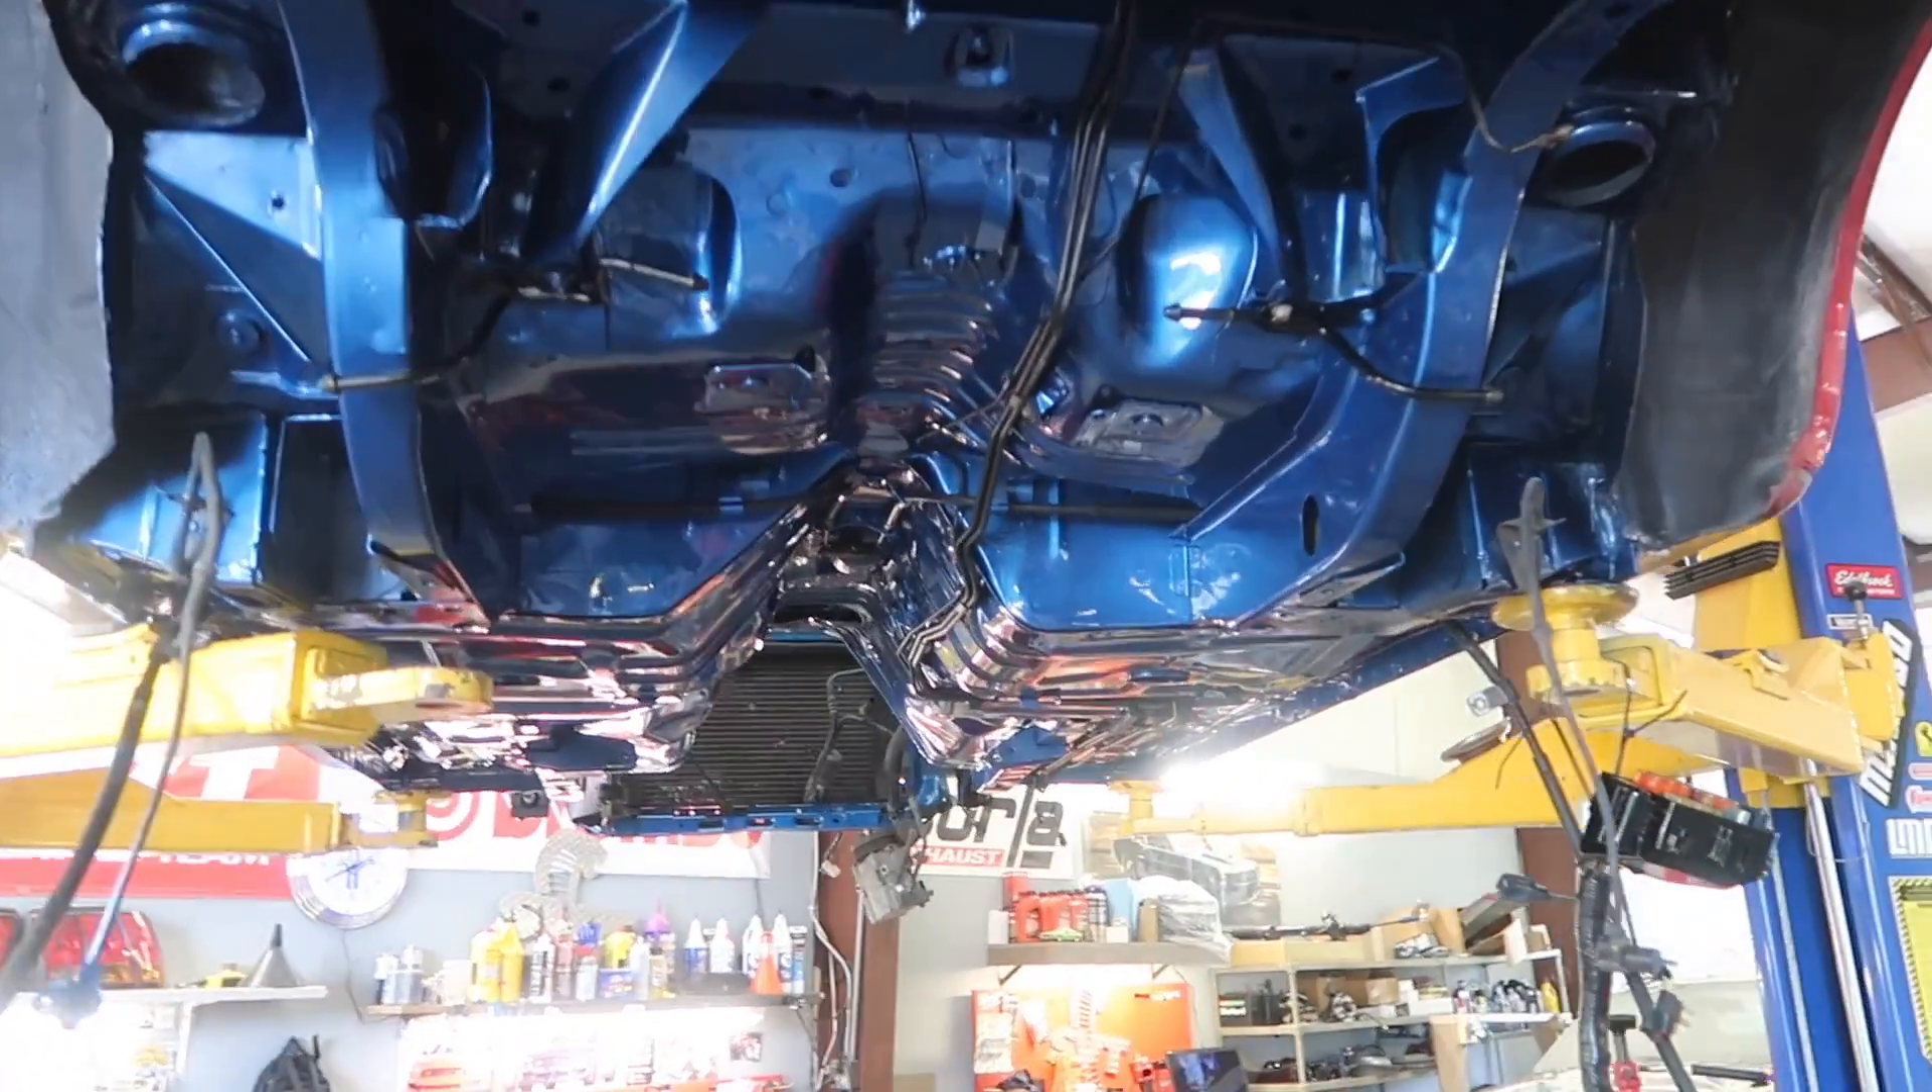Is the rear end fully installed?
No.